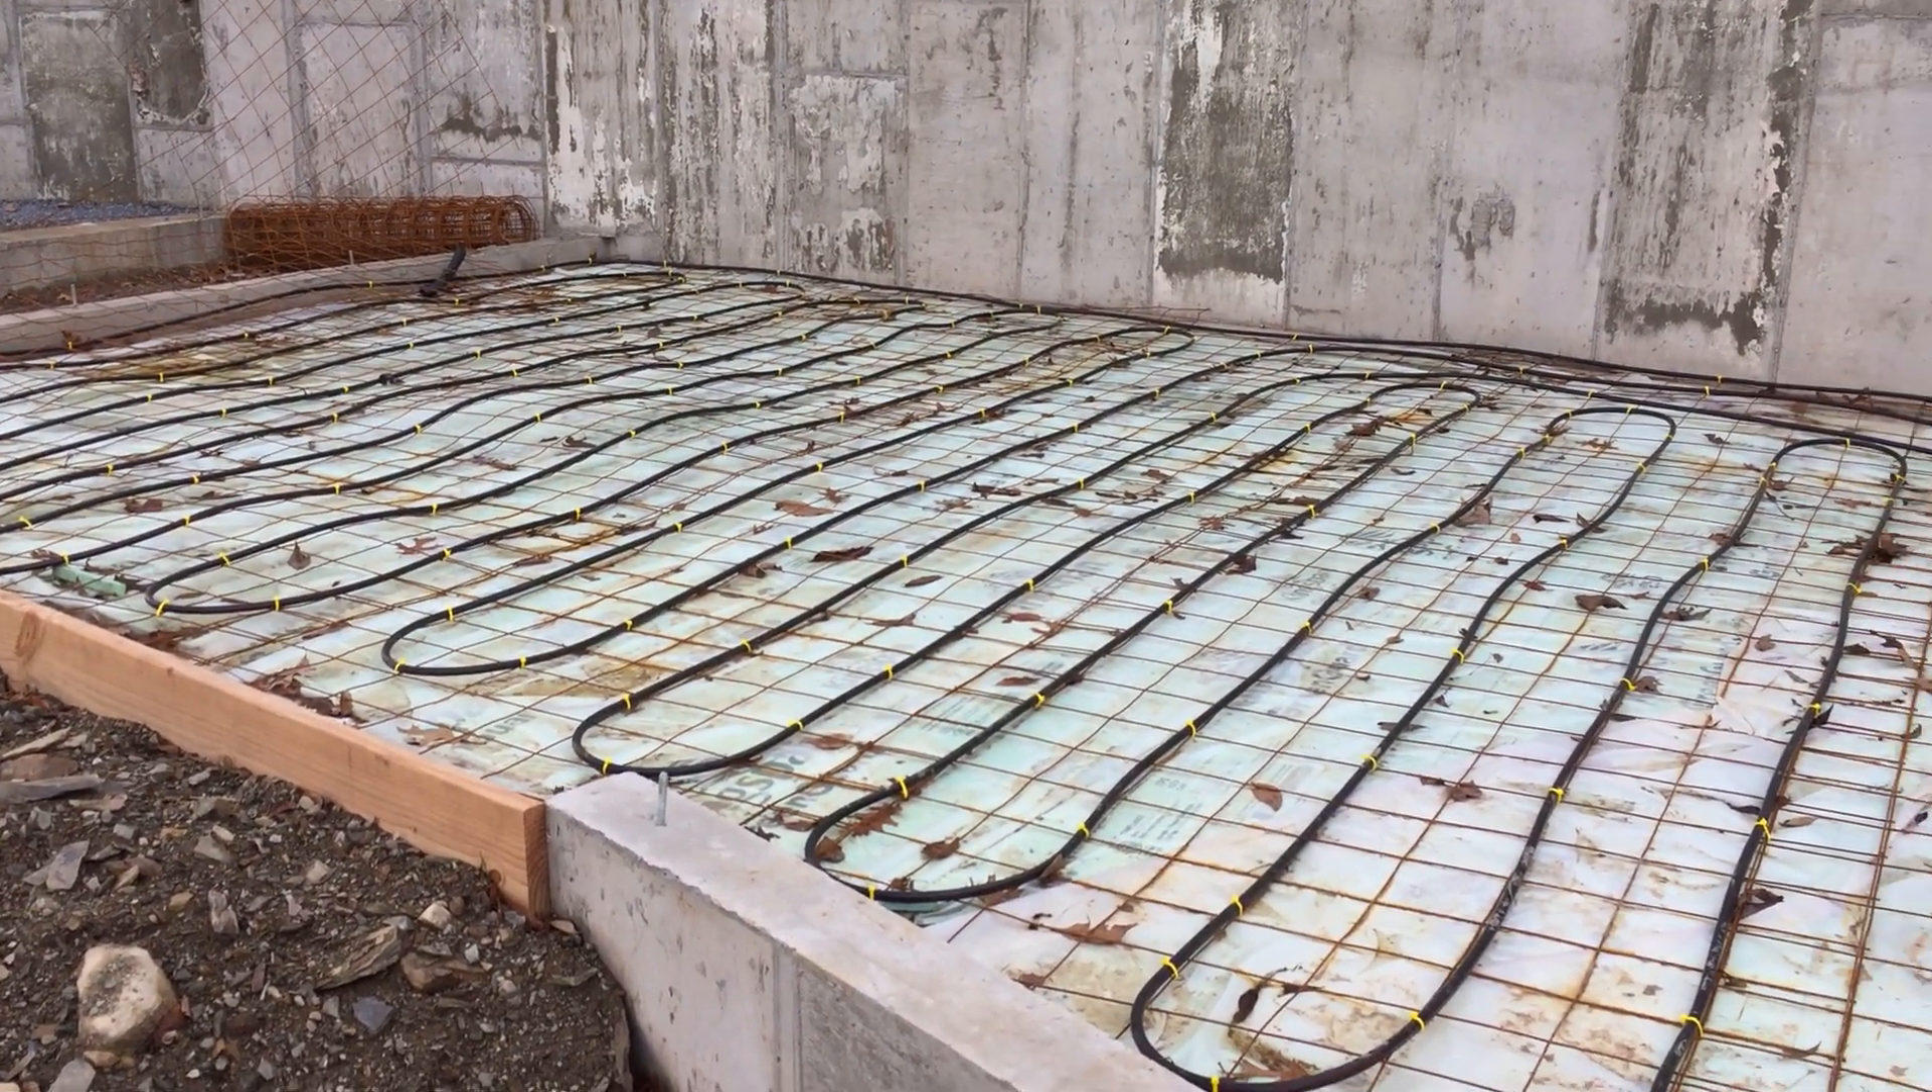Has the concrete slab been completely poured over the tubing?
No.